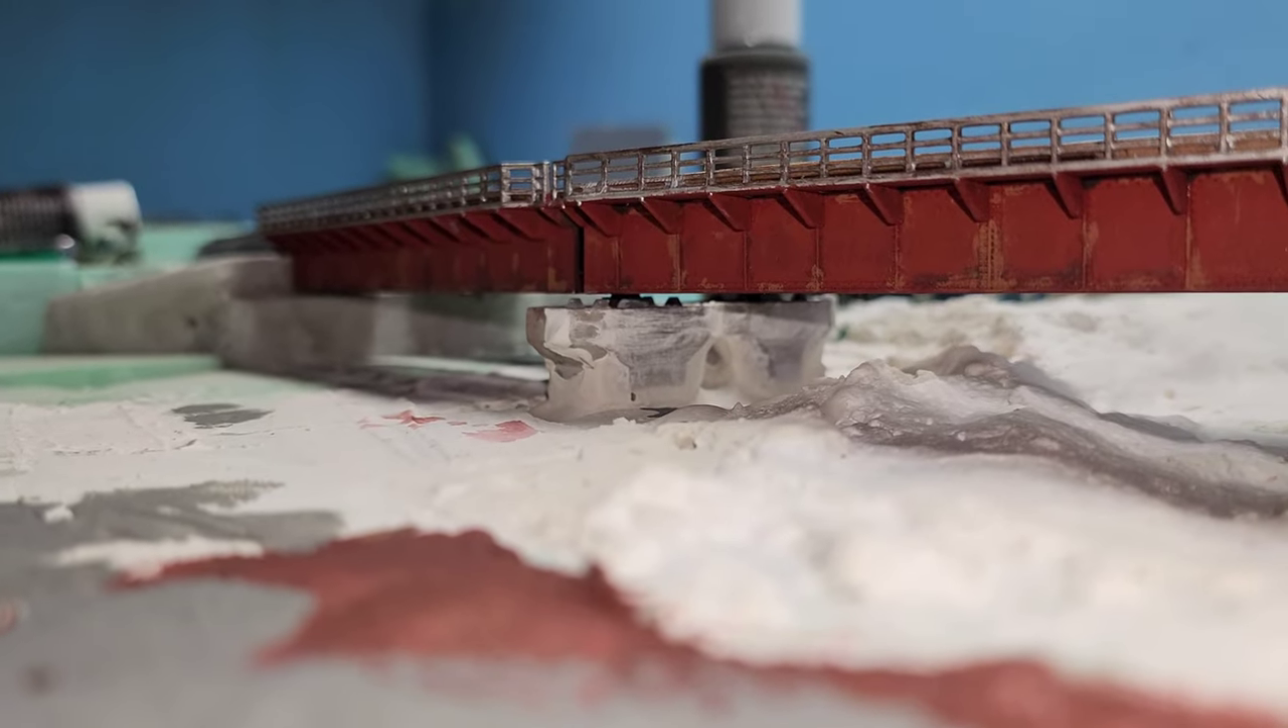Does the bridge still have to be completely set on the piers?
No.